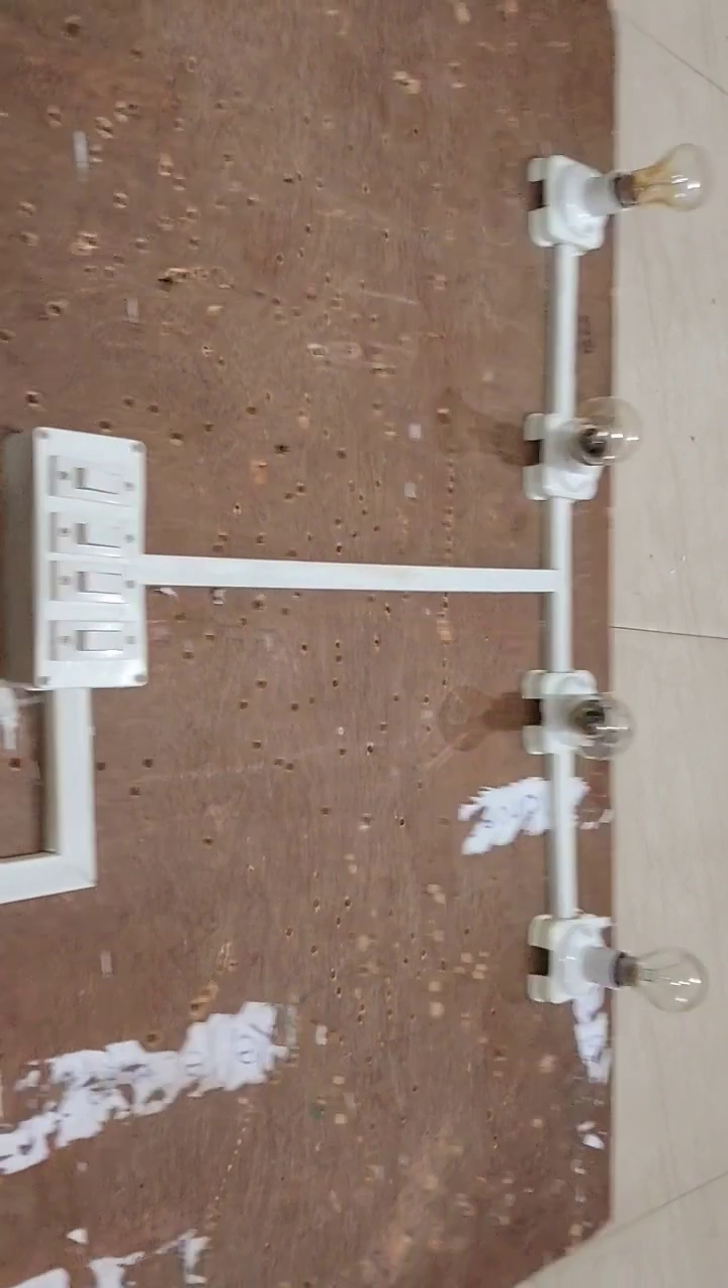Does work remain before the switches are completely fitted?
No.